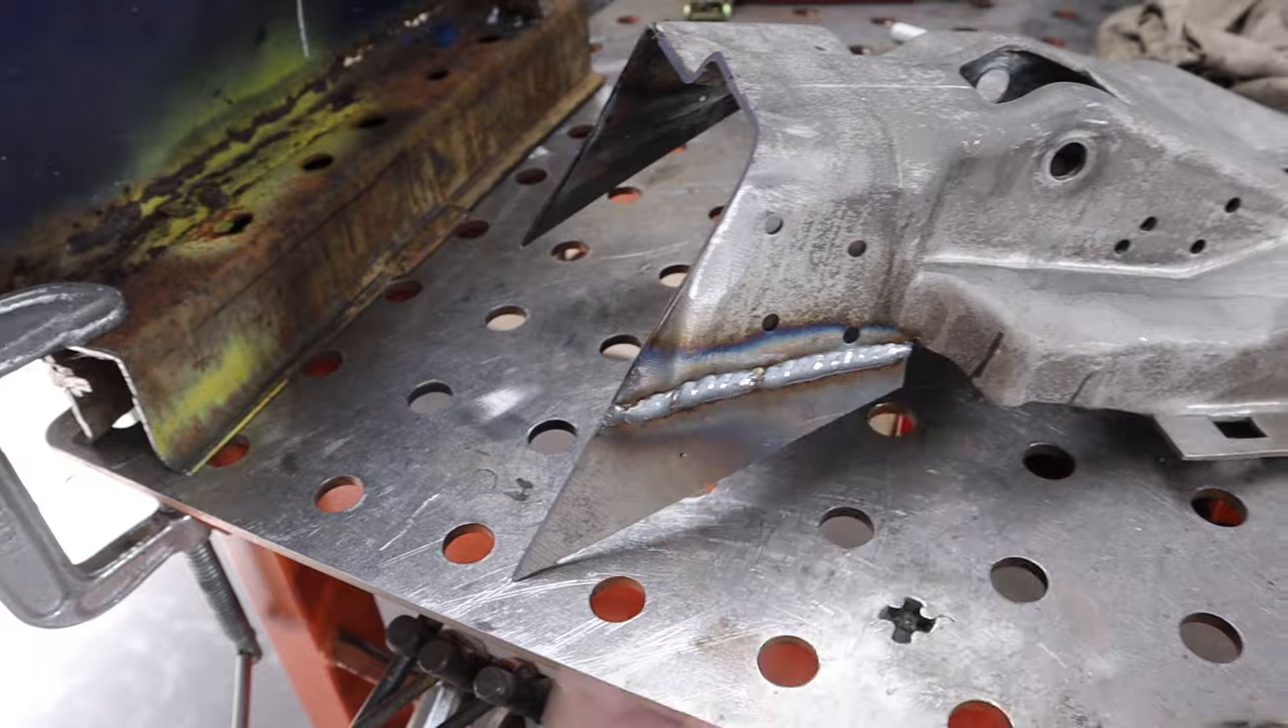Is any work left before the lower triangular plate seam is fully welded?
No.